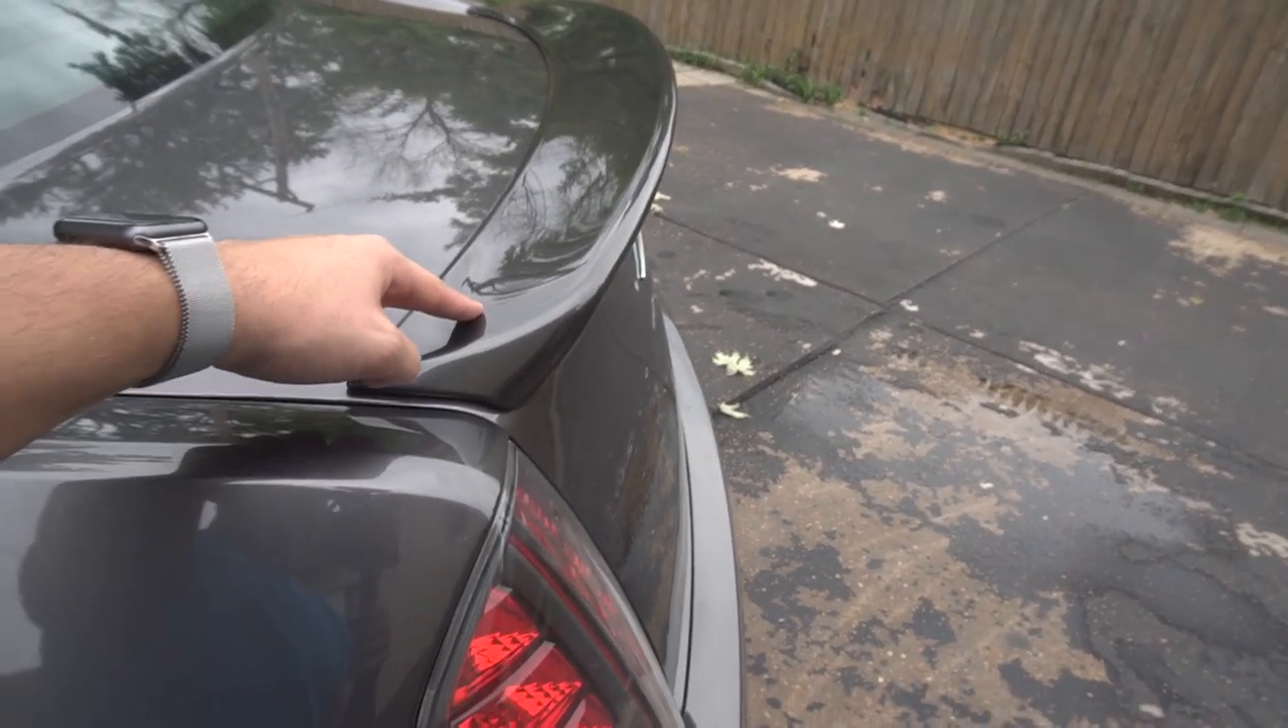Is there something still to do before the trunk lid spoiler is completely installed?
No.